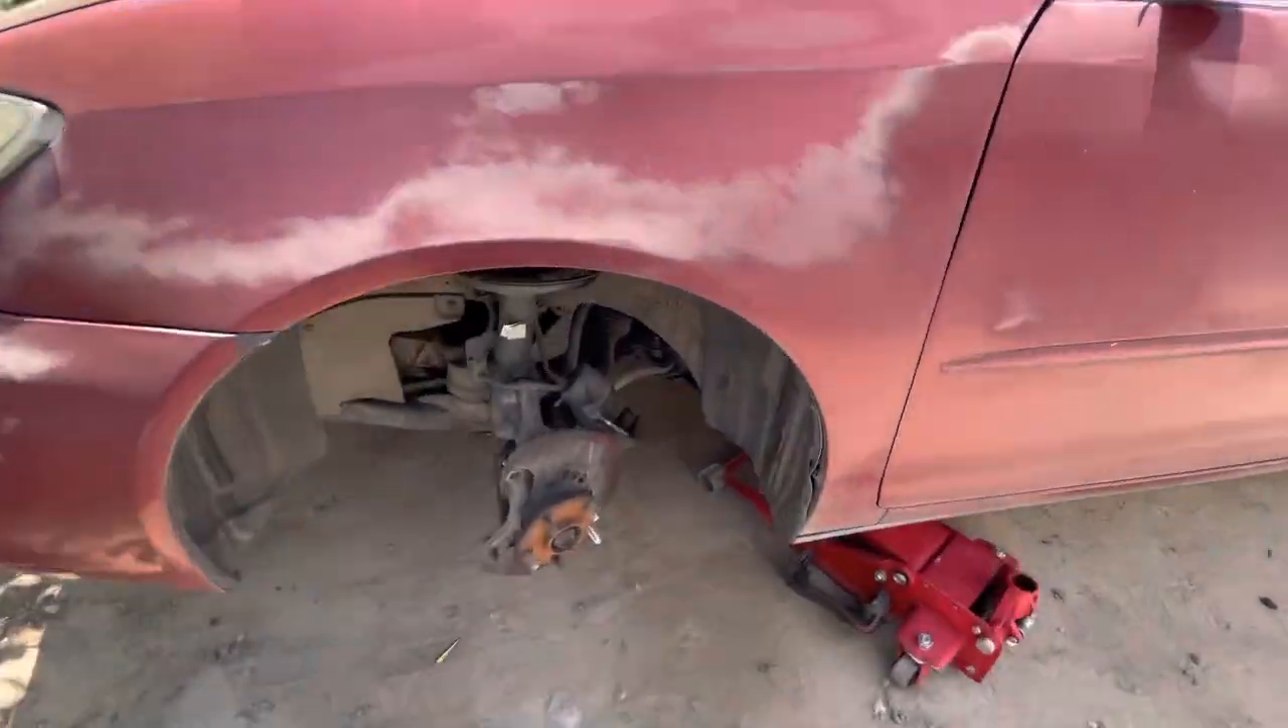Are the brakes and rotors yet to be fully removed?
No.